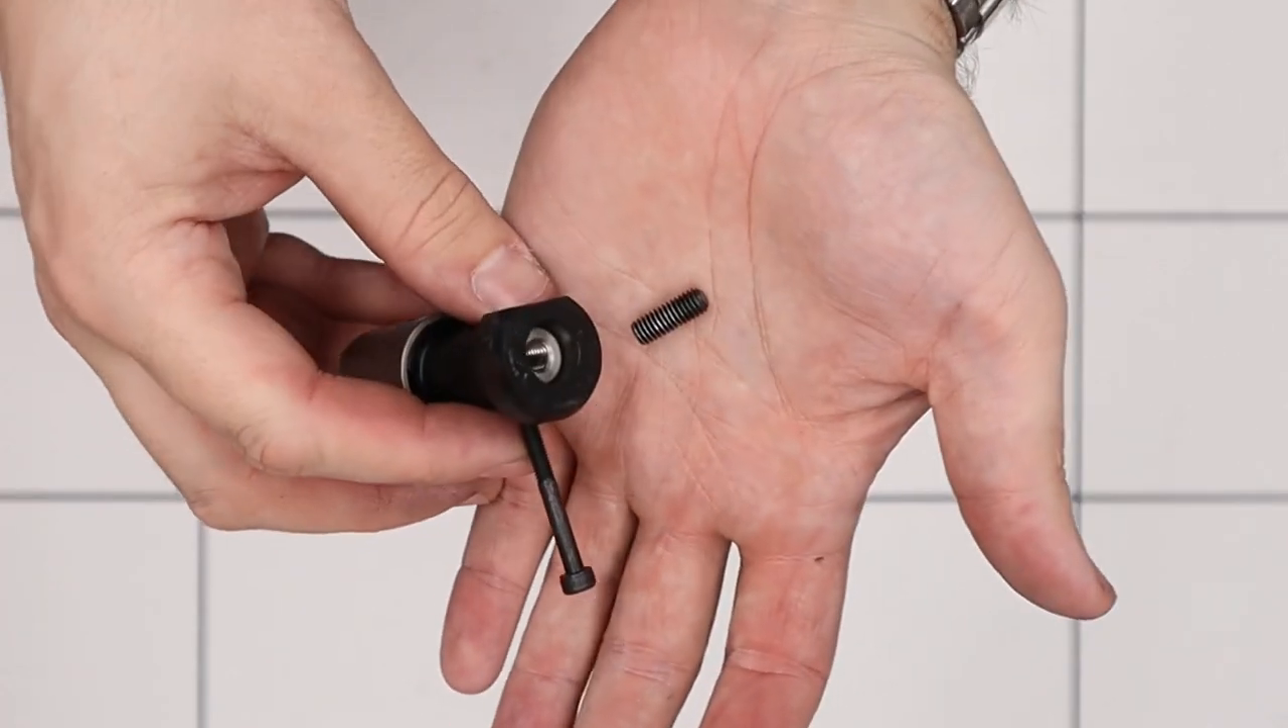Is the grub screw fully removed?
Yes.